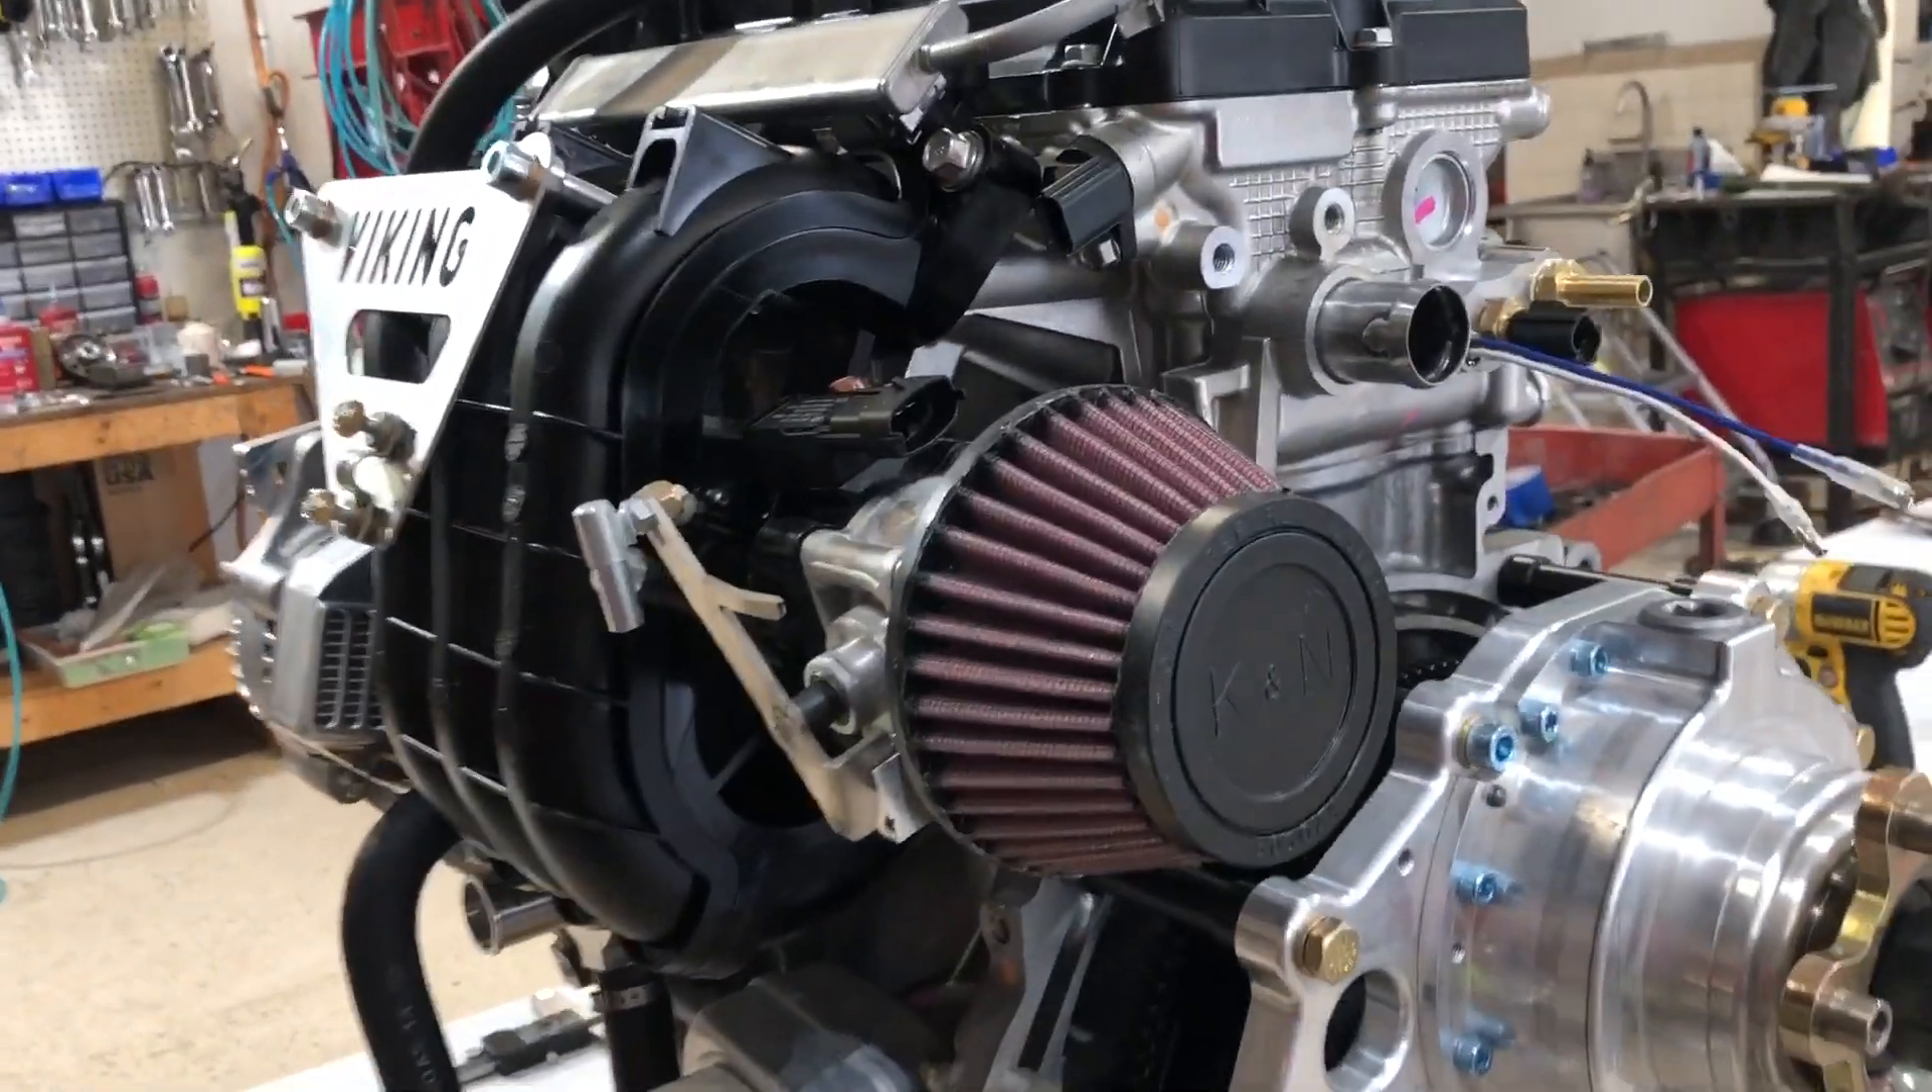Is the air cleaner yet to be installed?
No.